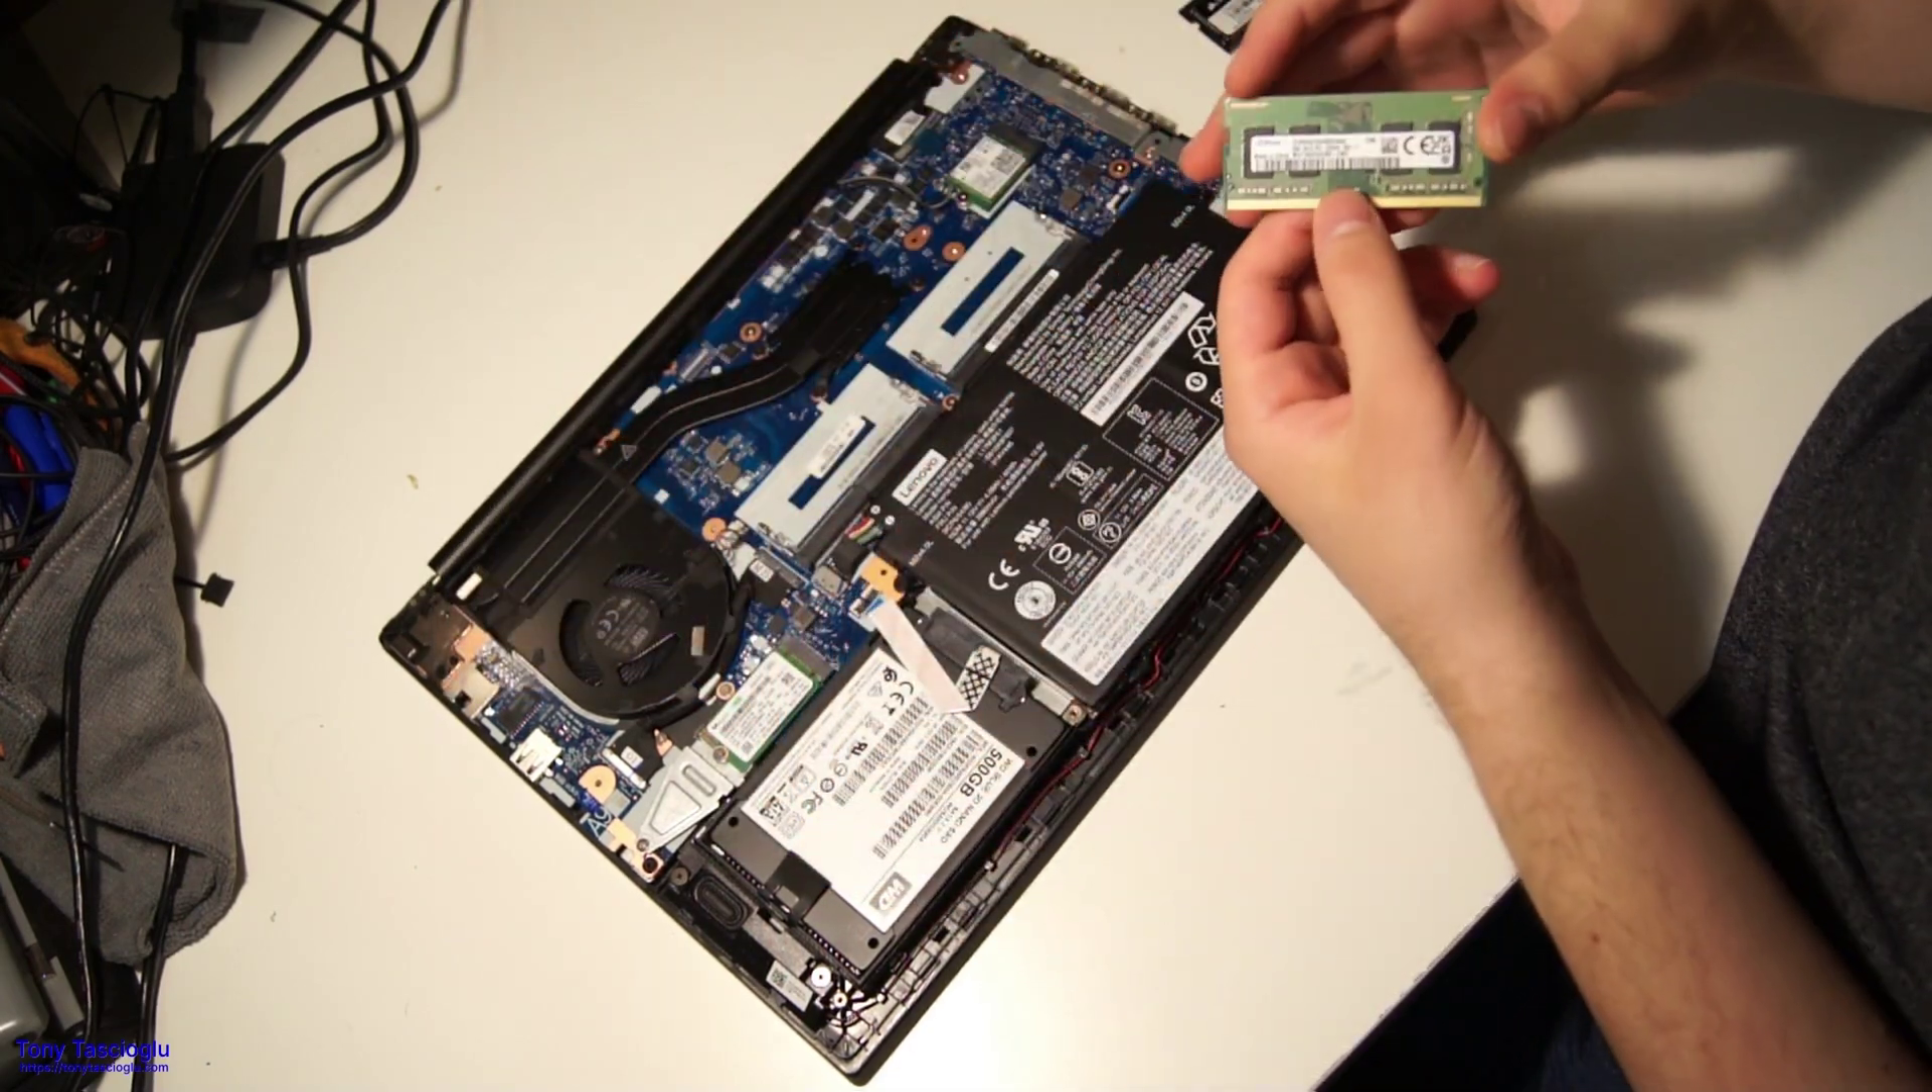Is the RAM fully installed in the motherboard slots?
No.